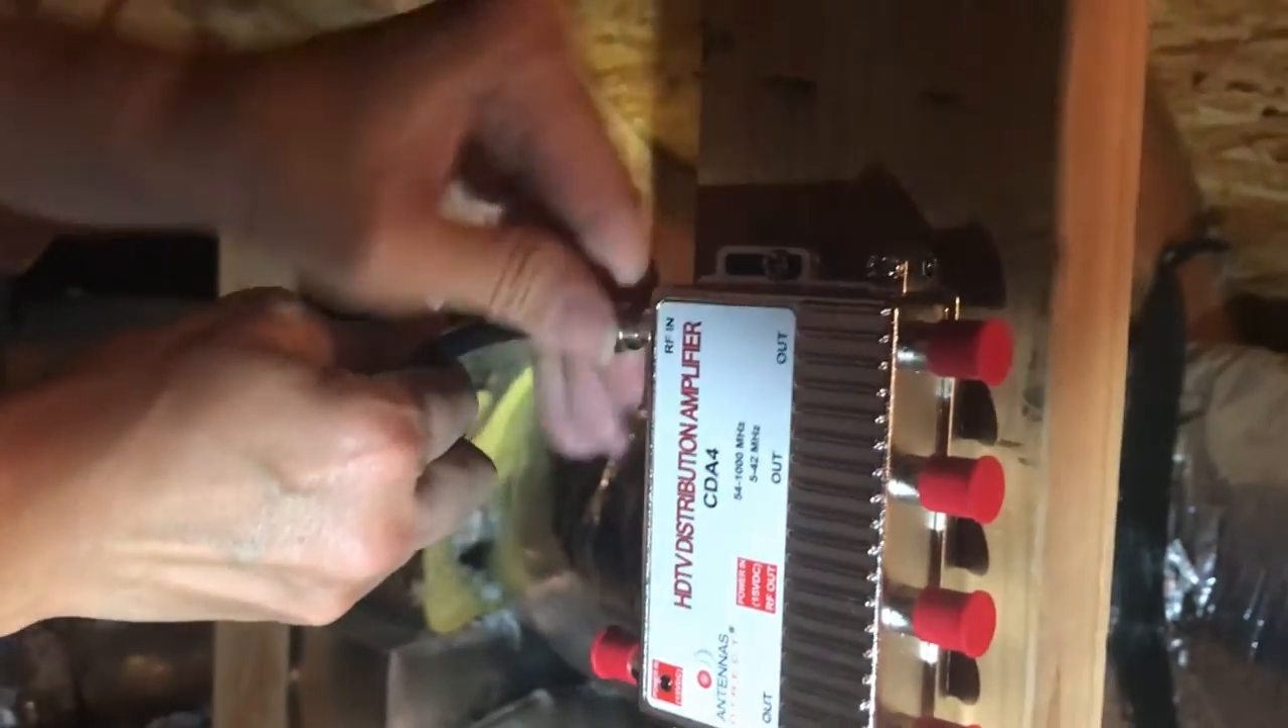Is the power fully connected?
No.